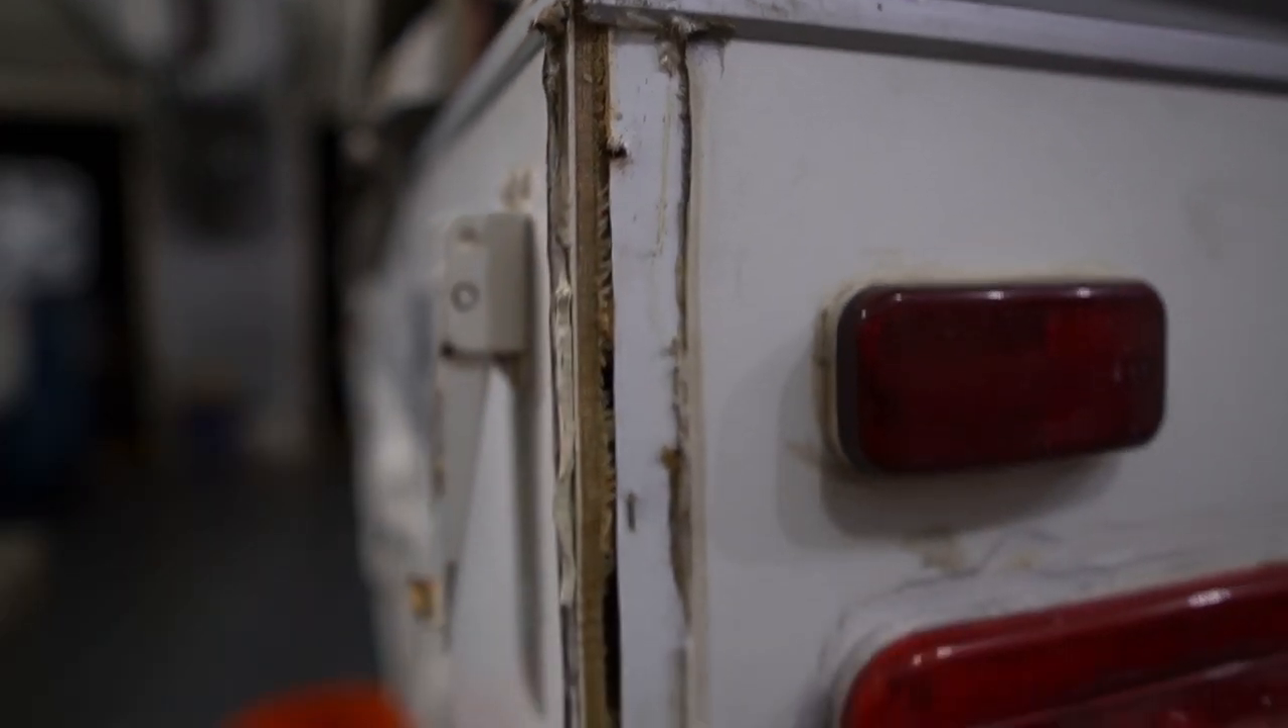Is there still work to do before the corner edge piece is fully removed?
No.